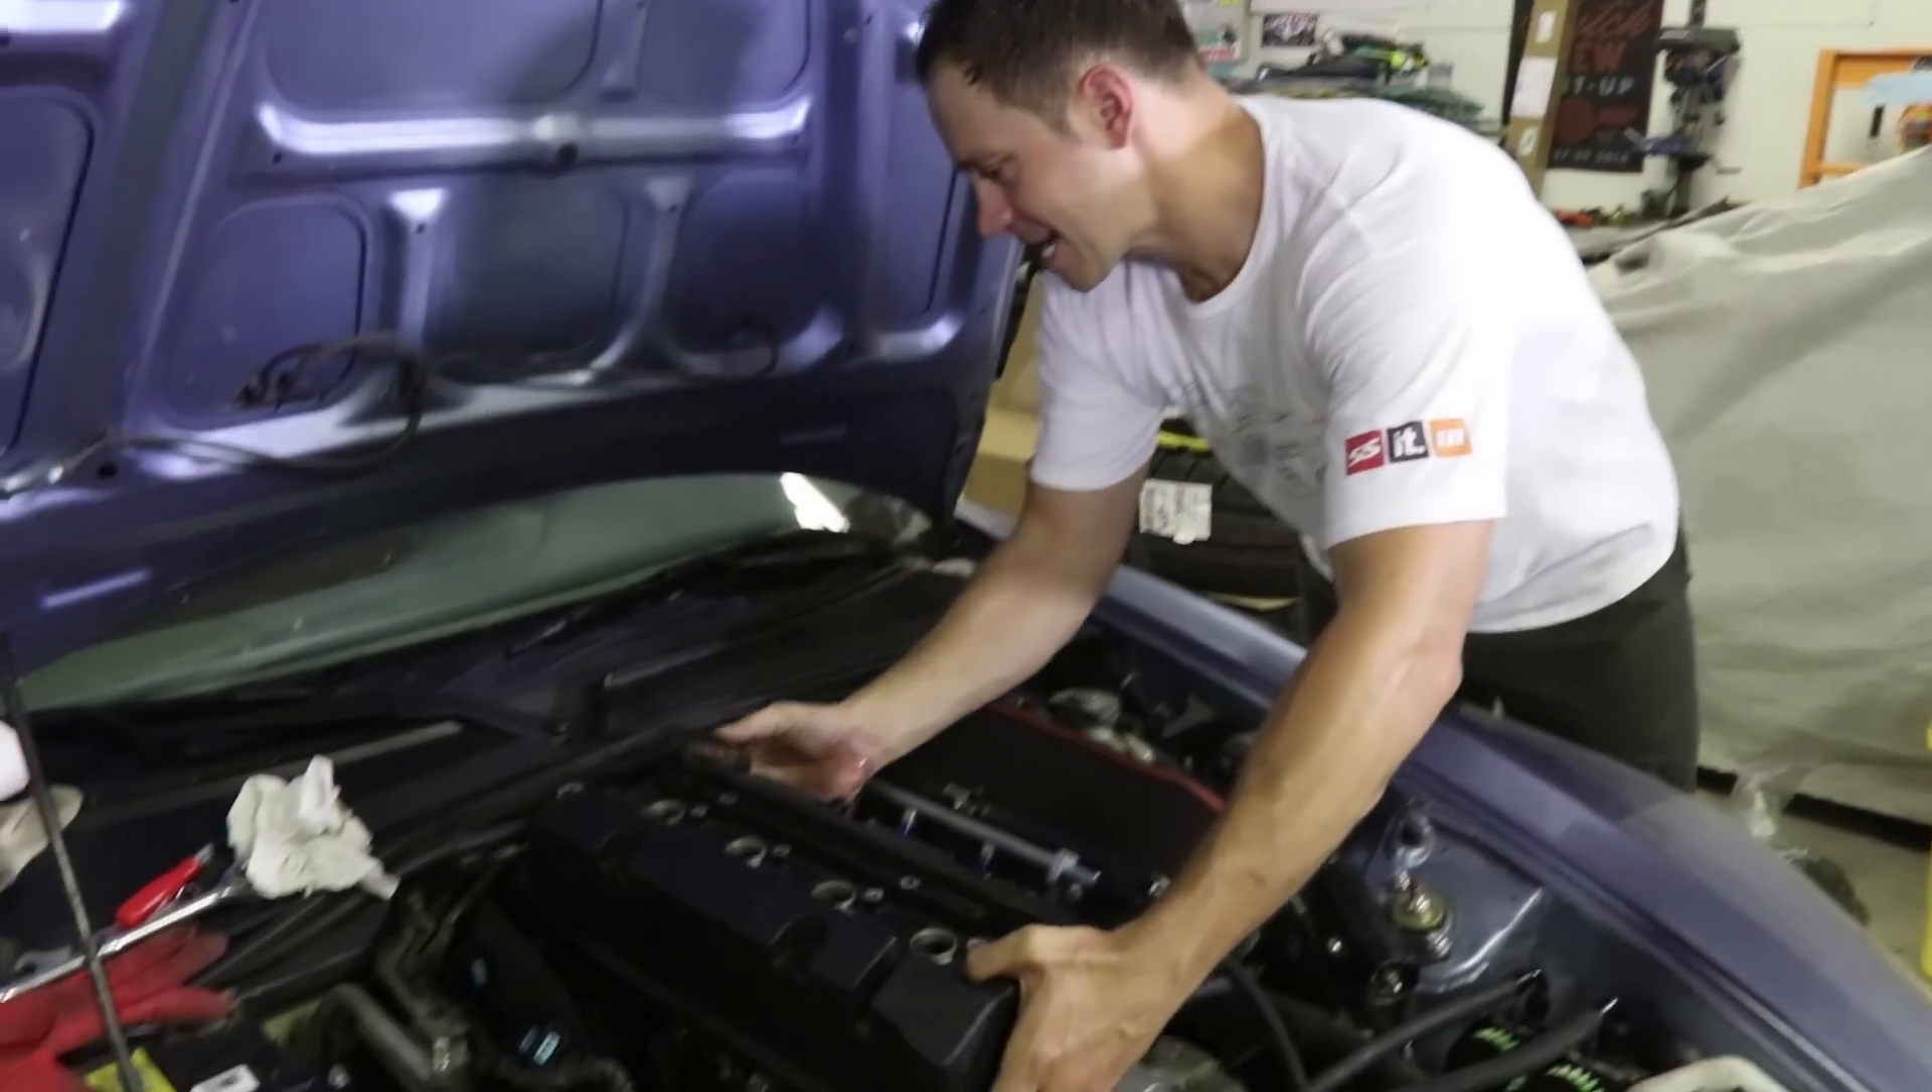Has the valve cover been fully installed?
No.